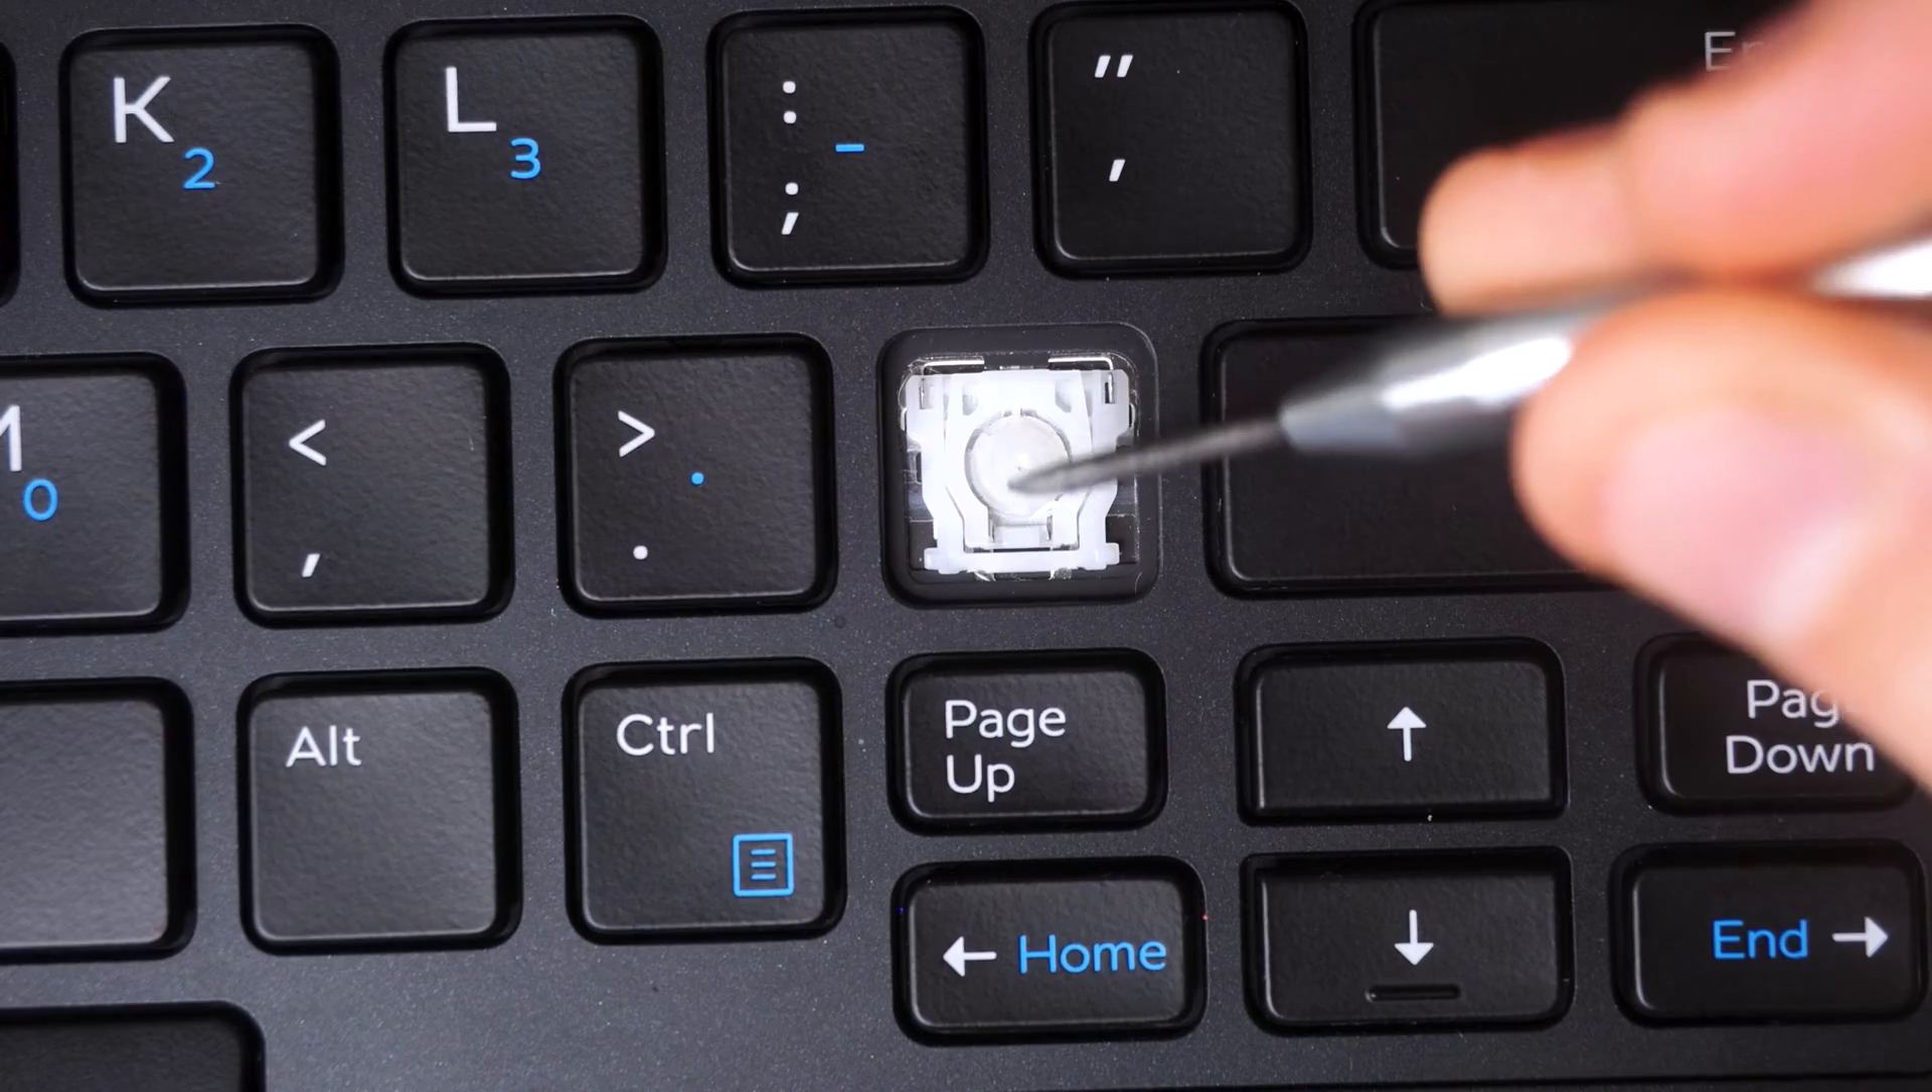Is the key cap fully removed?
Yes.